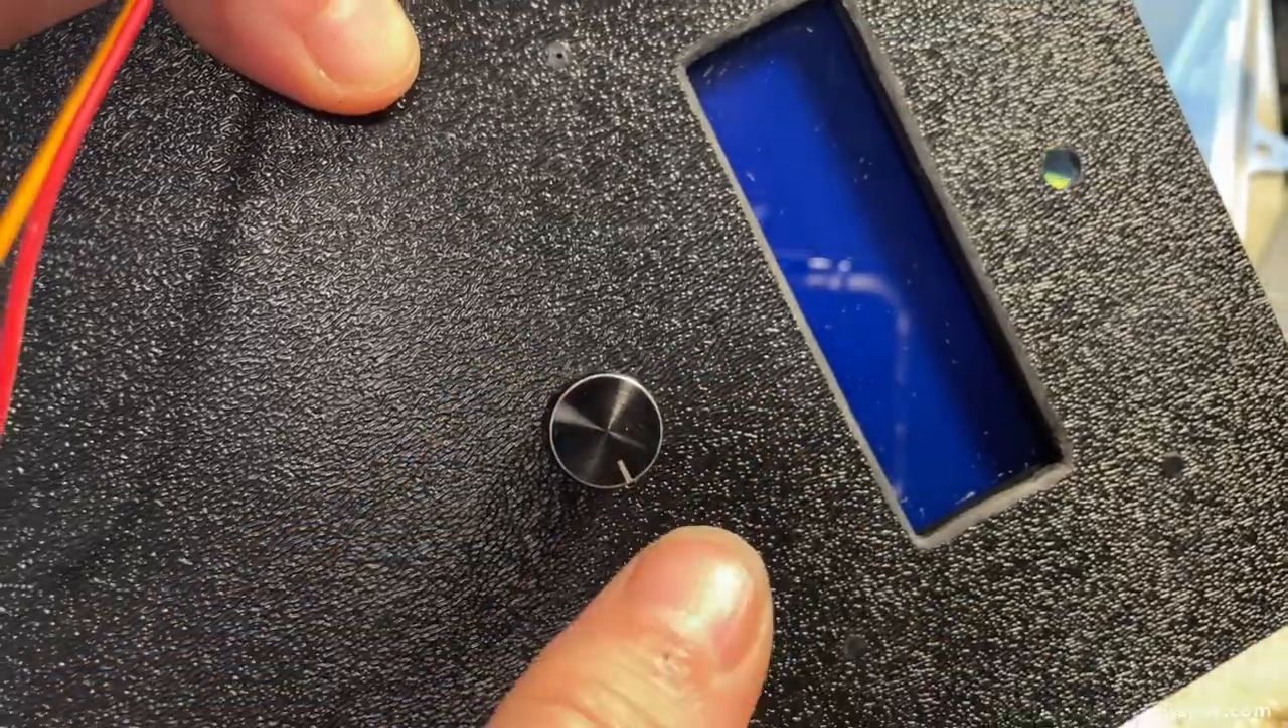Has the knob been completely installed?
Yes.